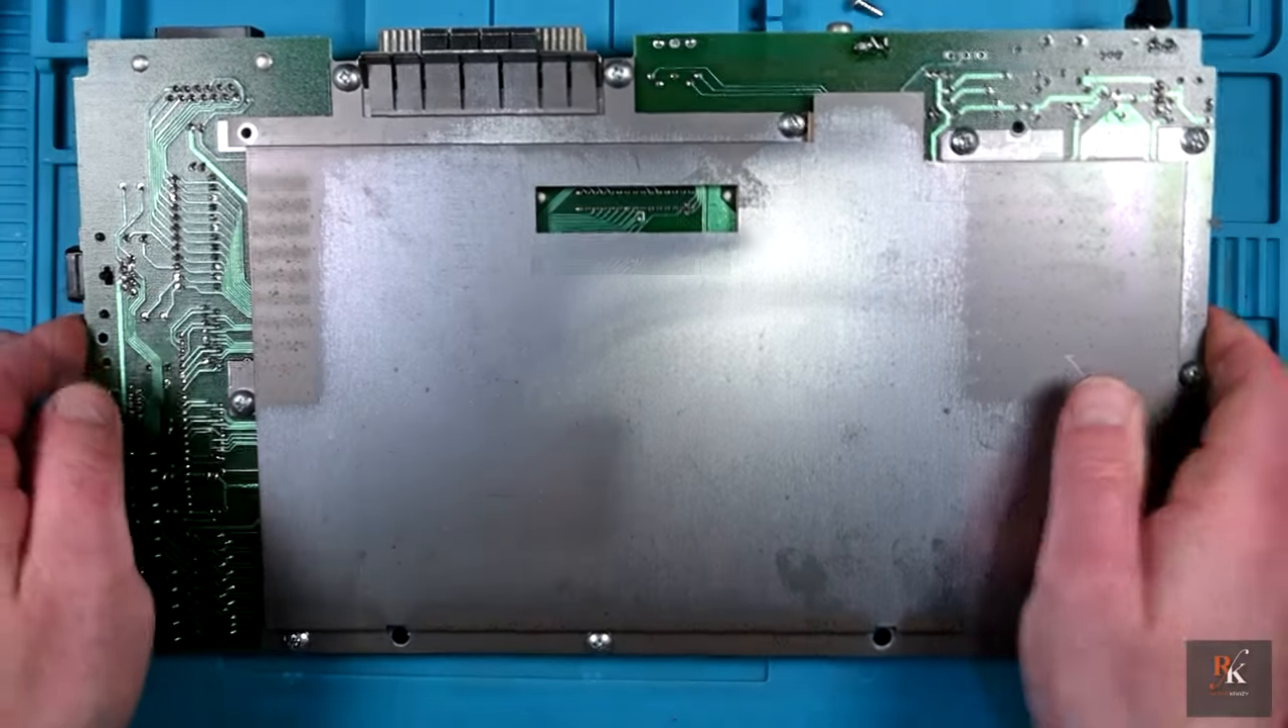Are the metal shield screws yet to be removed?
Yes.